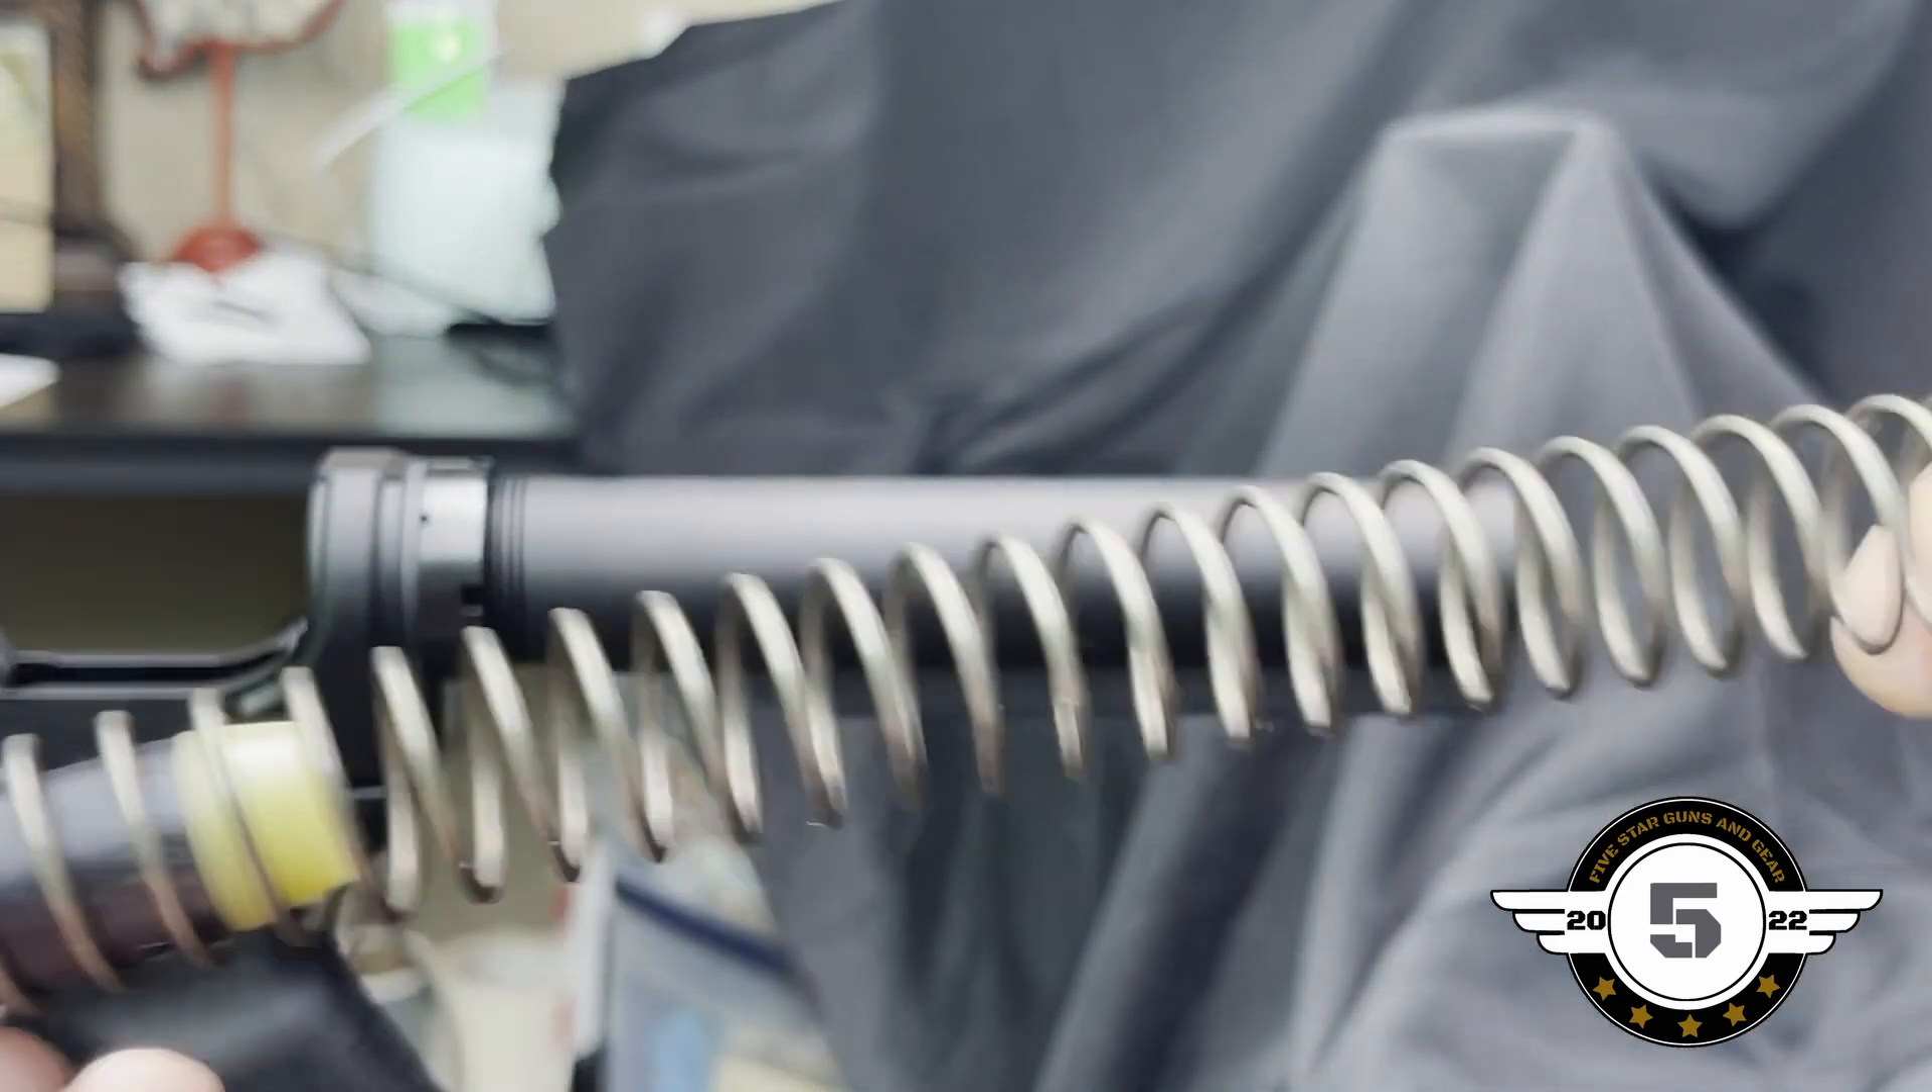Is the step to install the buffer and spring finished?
No.